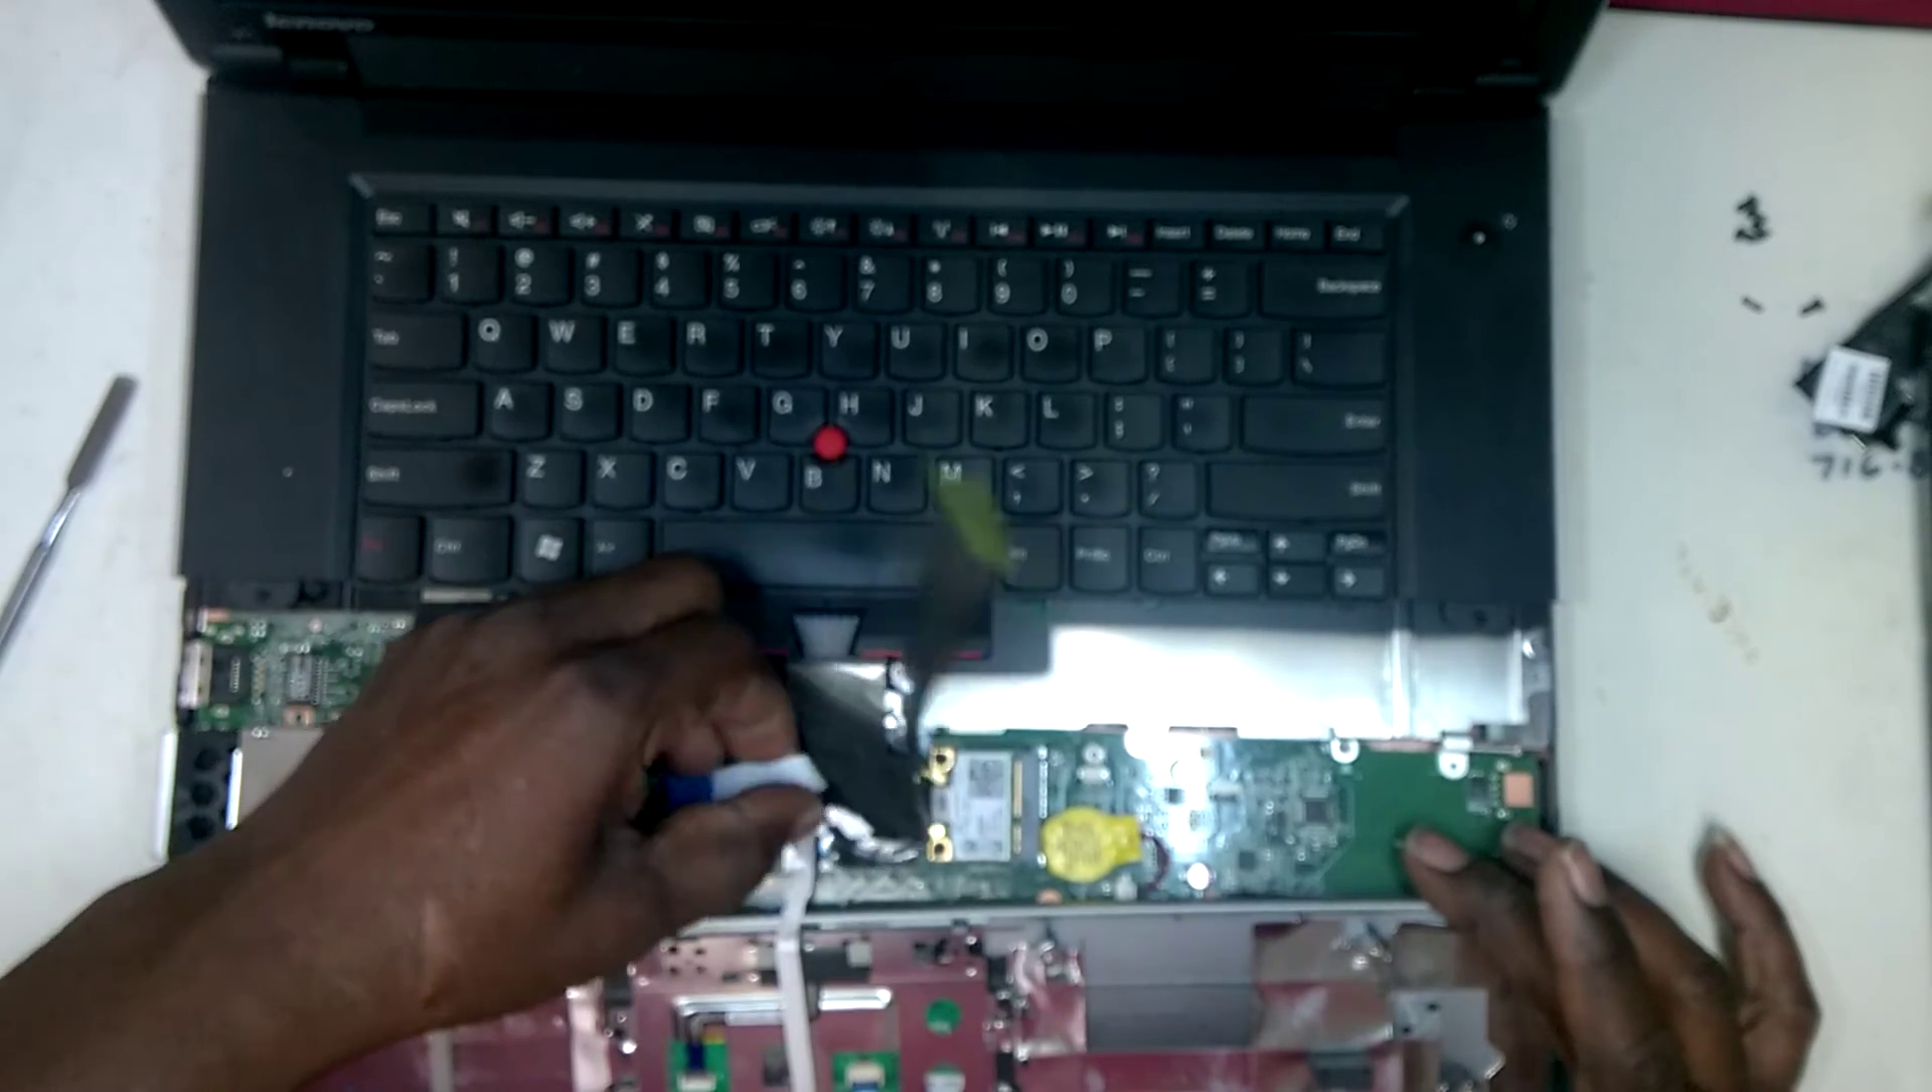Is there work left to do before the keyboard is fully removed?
Yes.